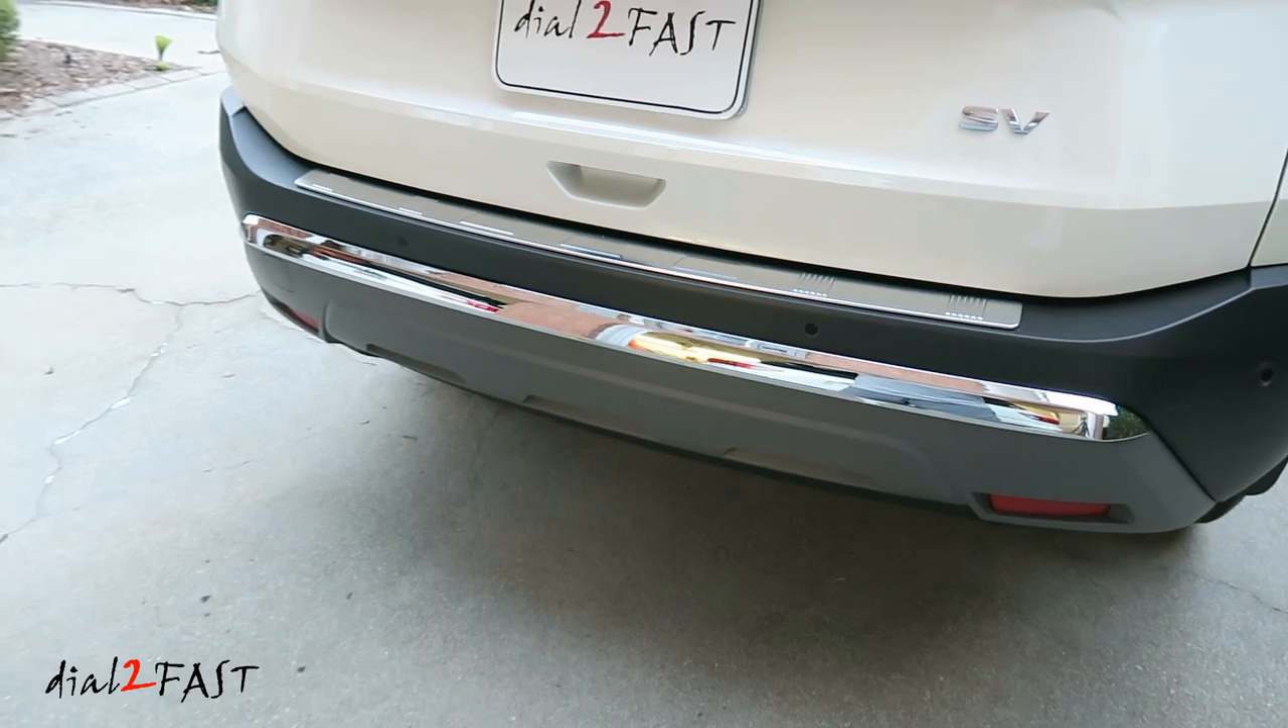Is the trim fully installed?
Yes.